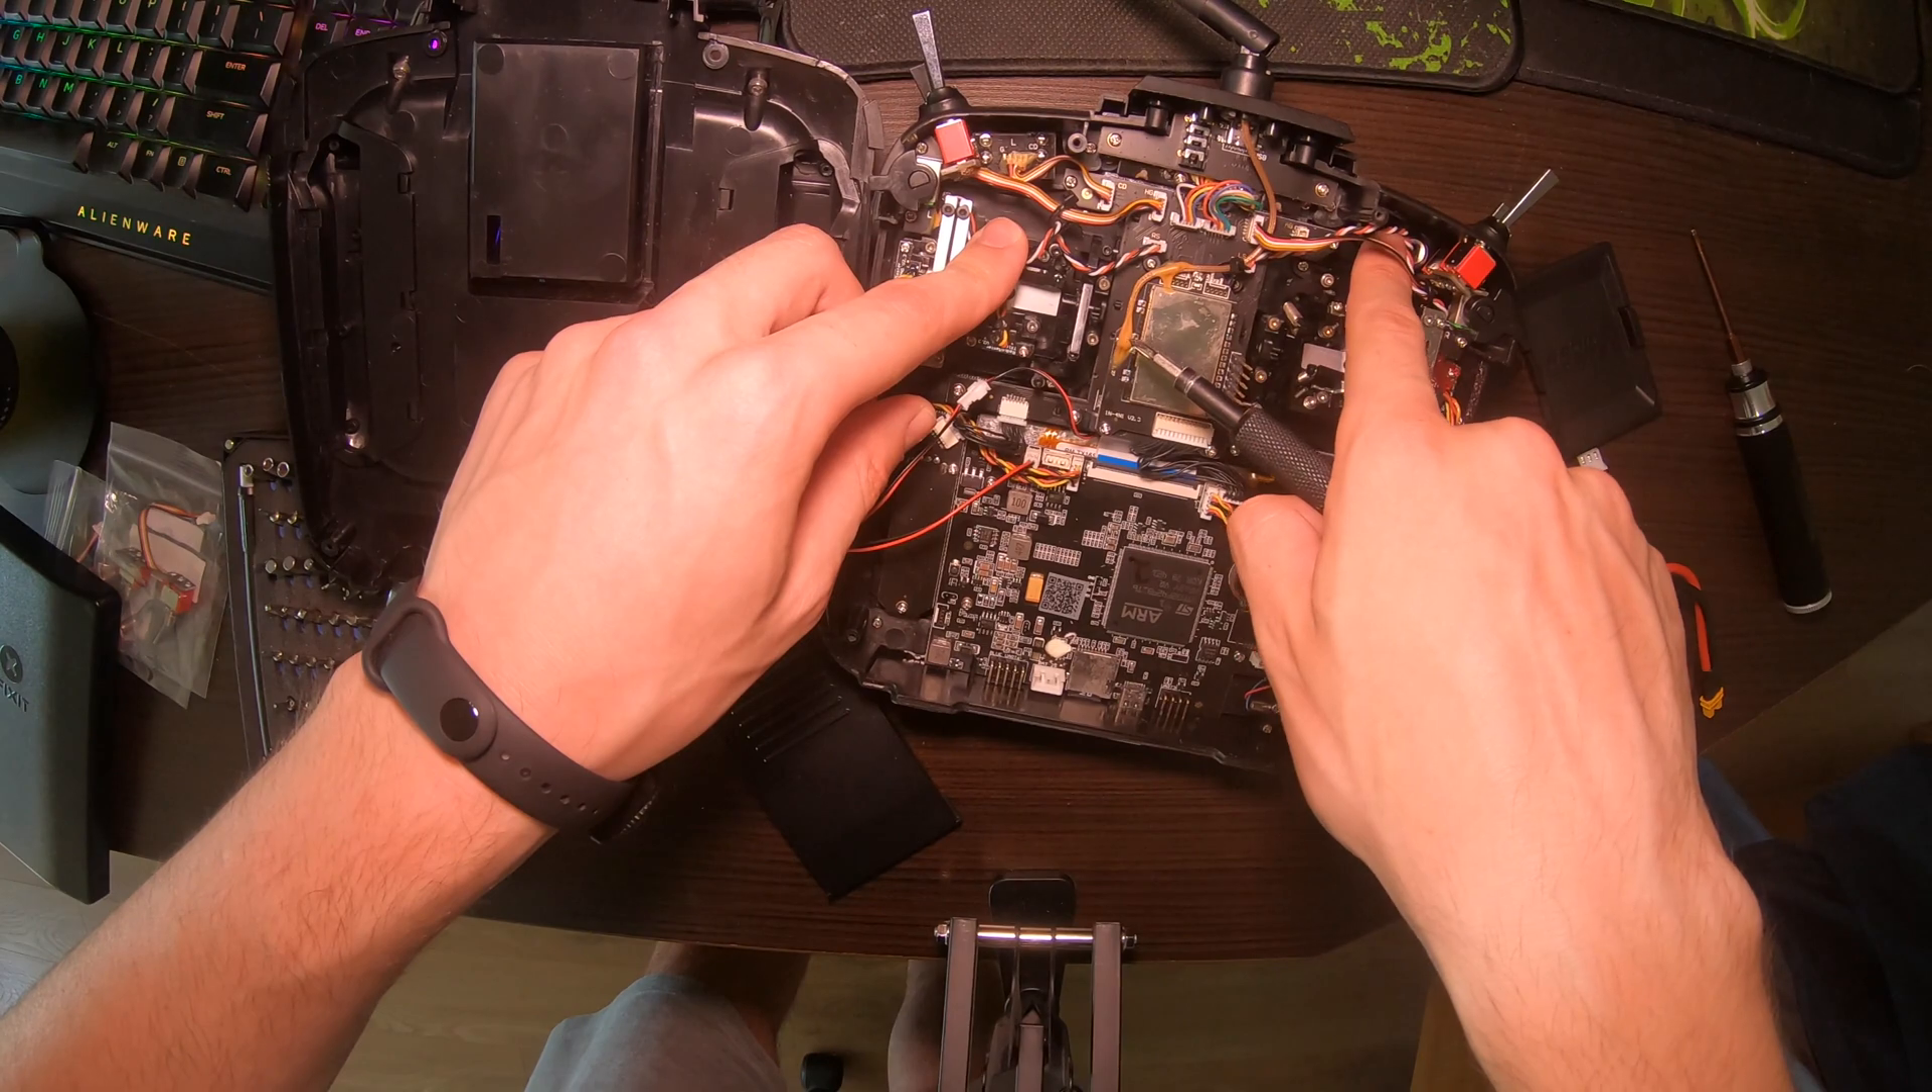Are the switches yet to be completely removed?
Yes.